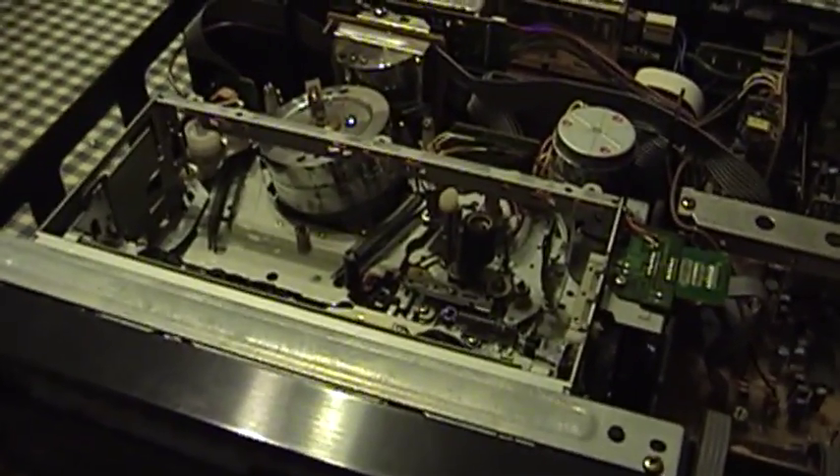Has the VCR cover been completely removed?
Yes.